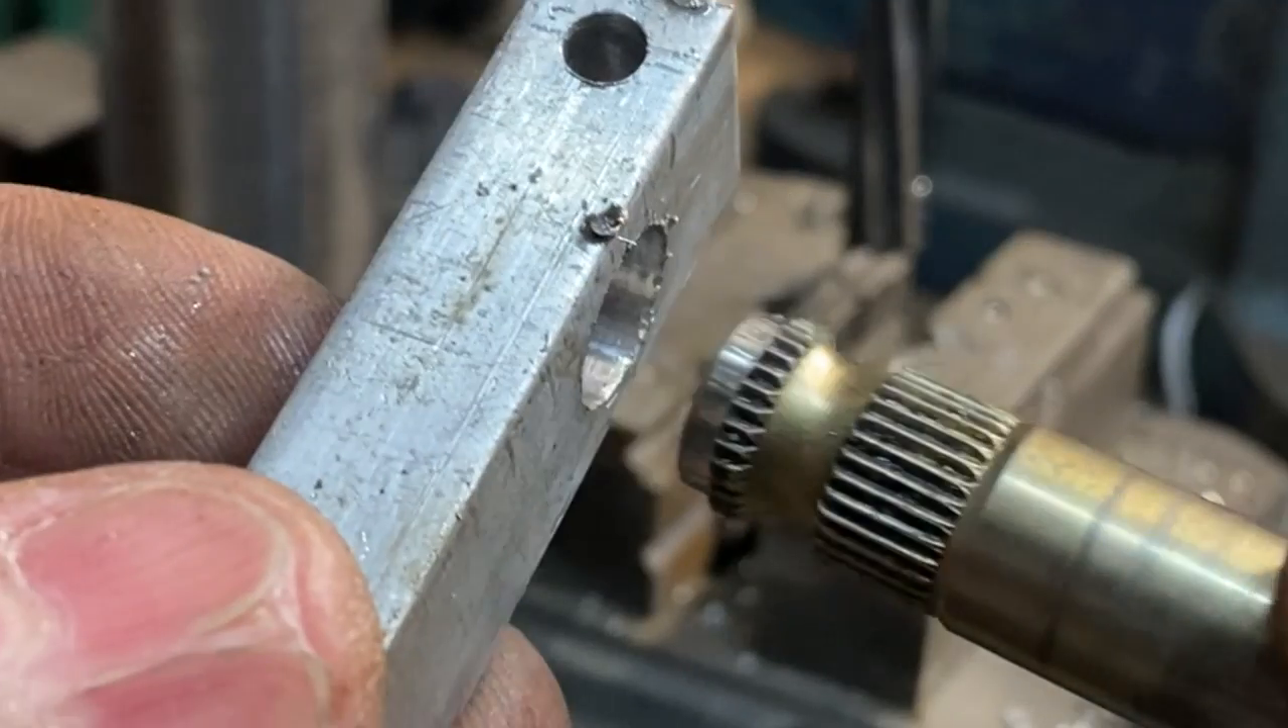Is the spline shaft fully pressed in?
No.